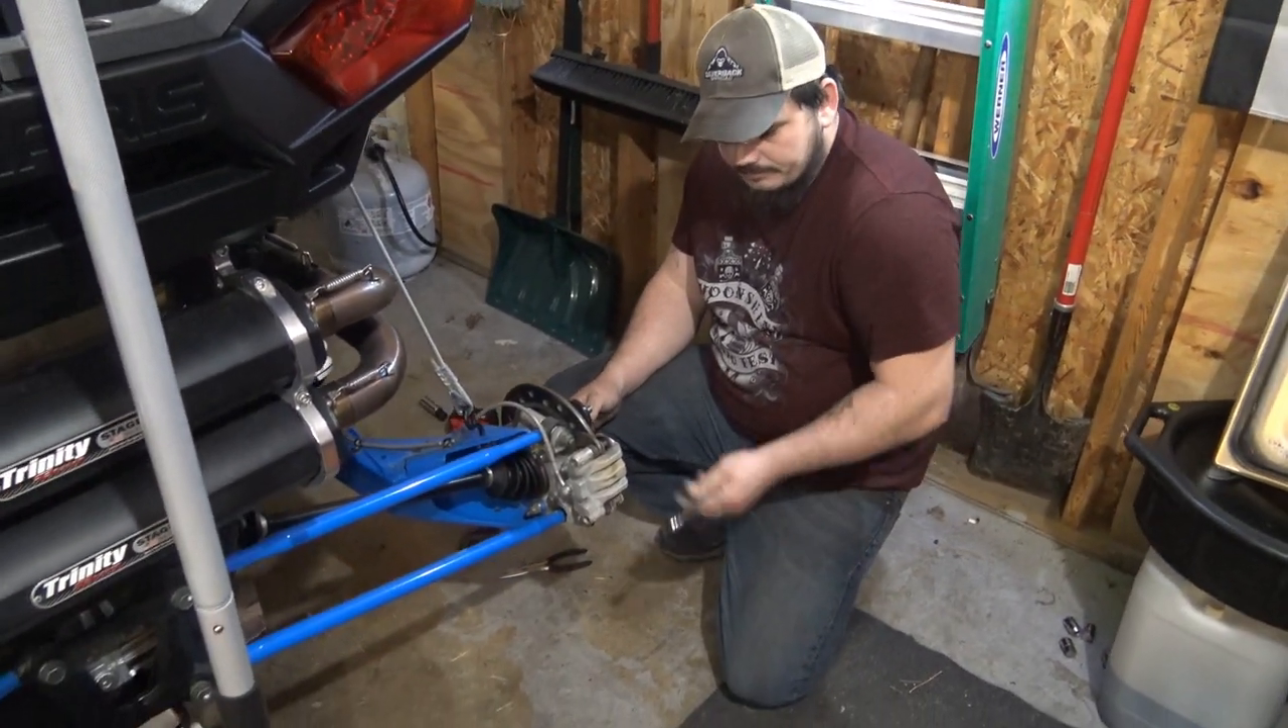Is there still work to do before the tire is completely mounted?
Yes.